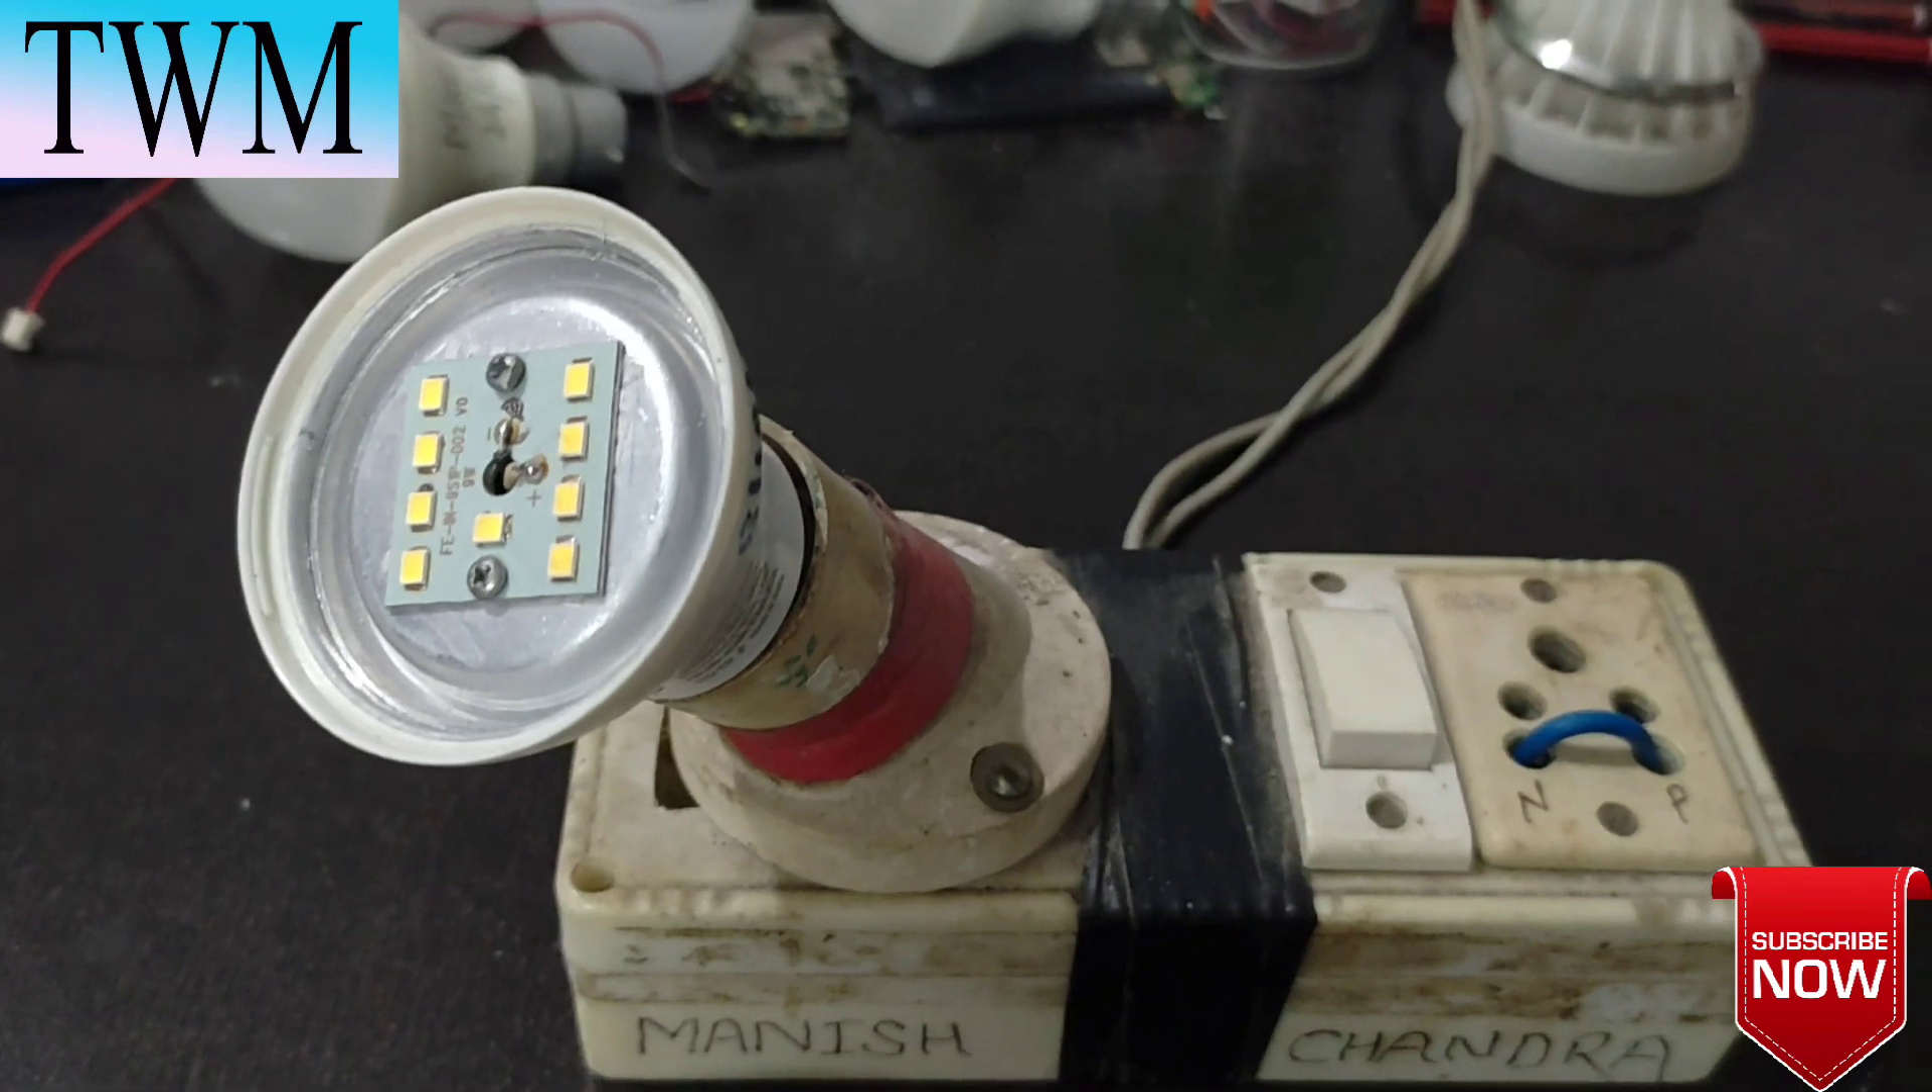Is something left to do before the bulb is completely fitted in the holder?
No.